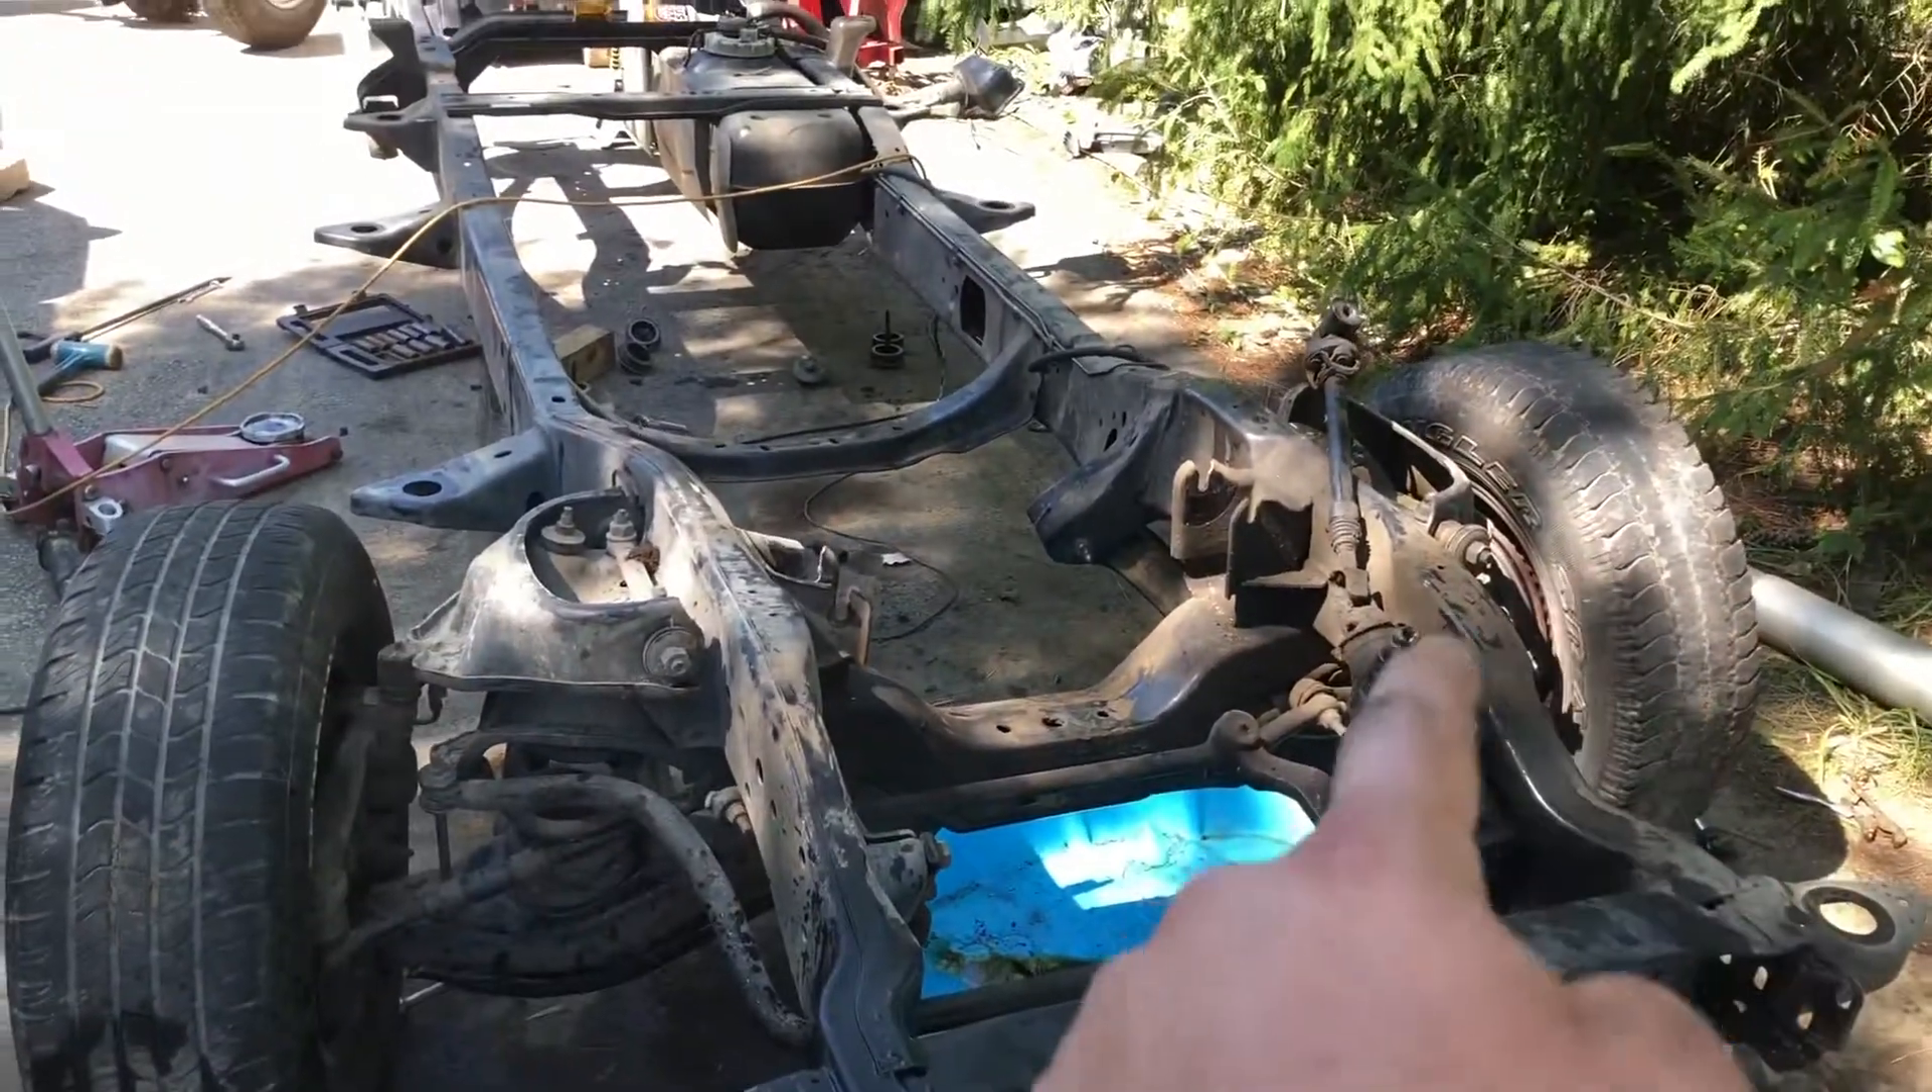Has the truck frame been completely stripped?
No.